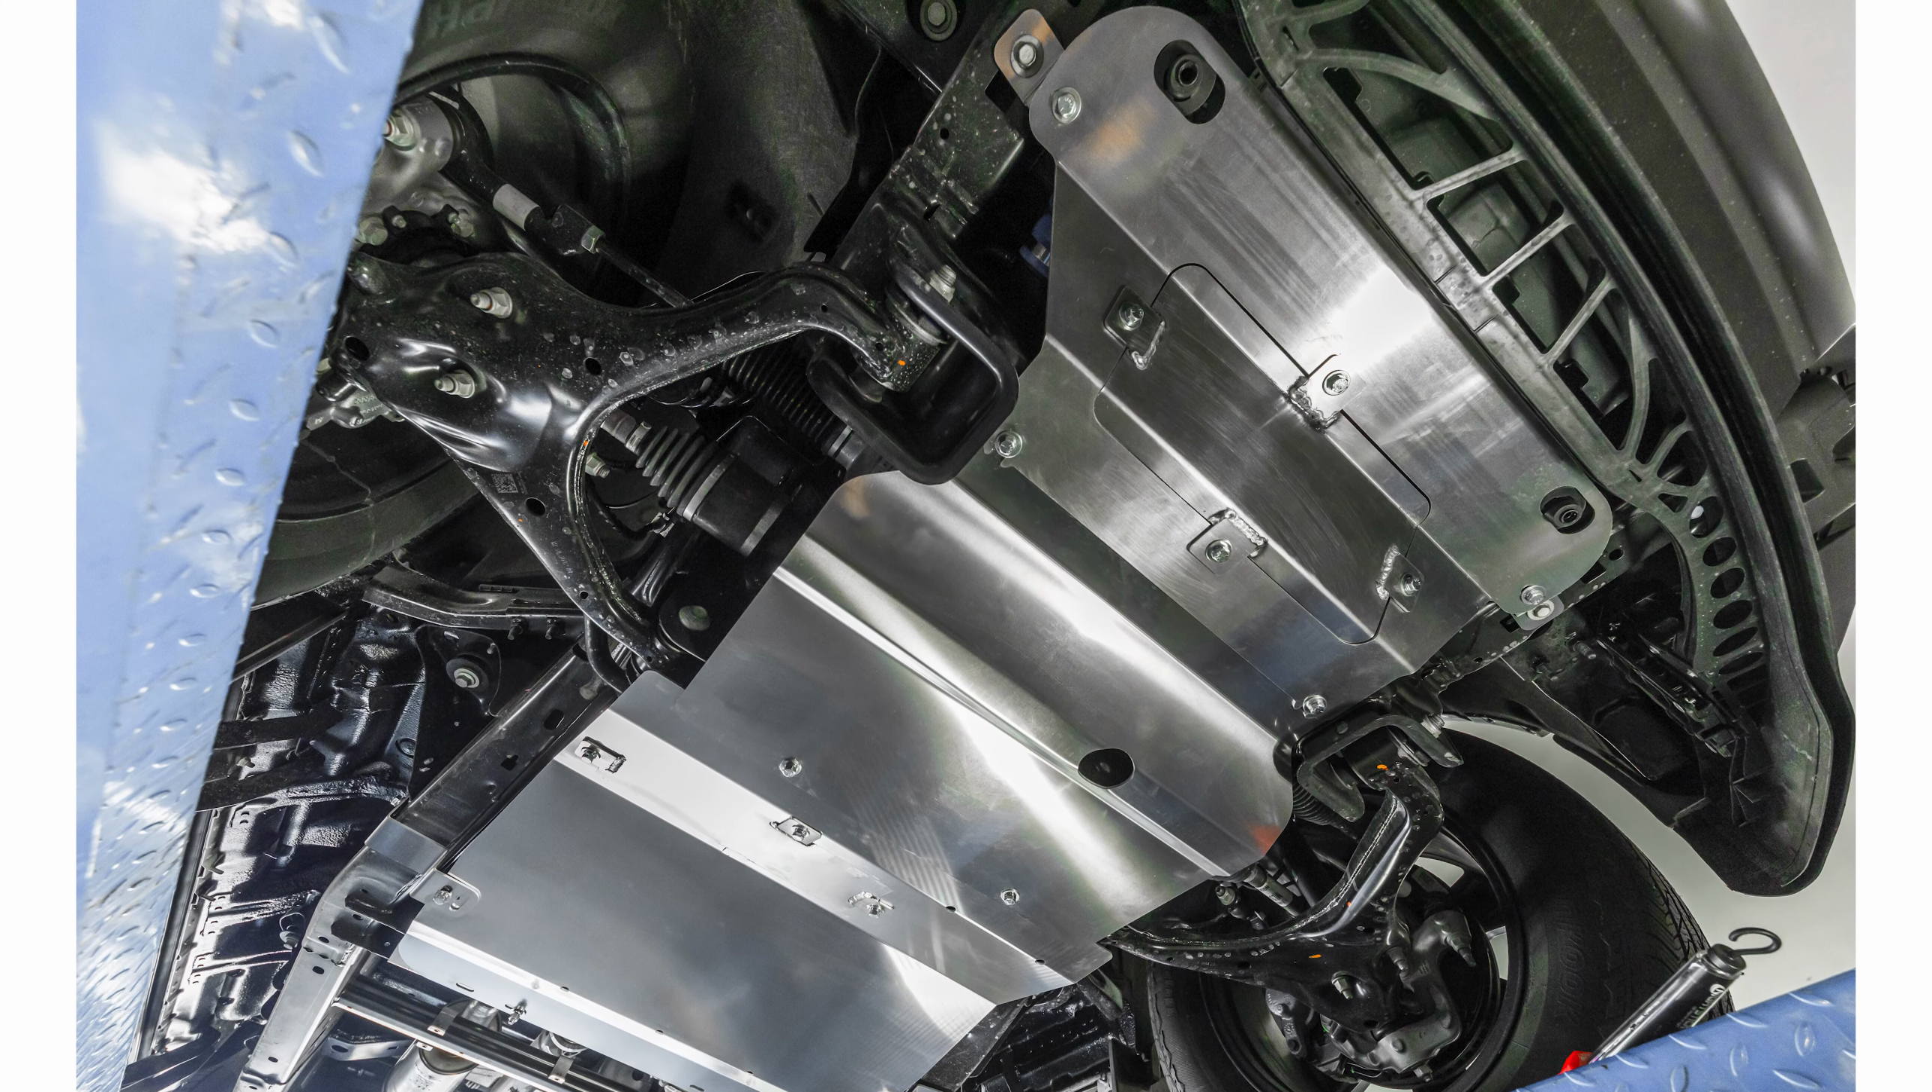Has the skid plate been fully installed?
Yes.